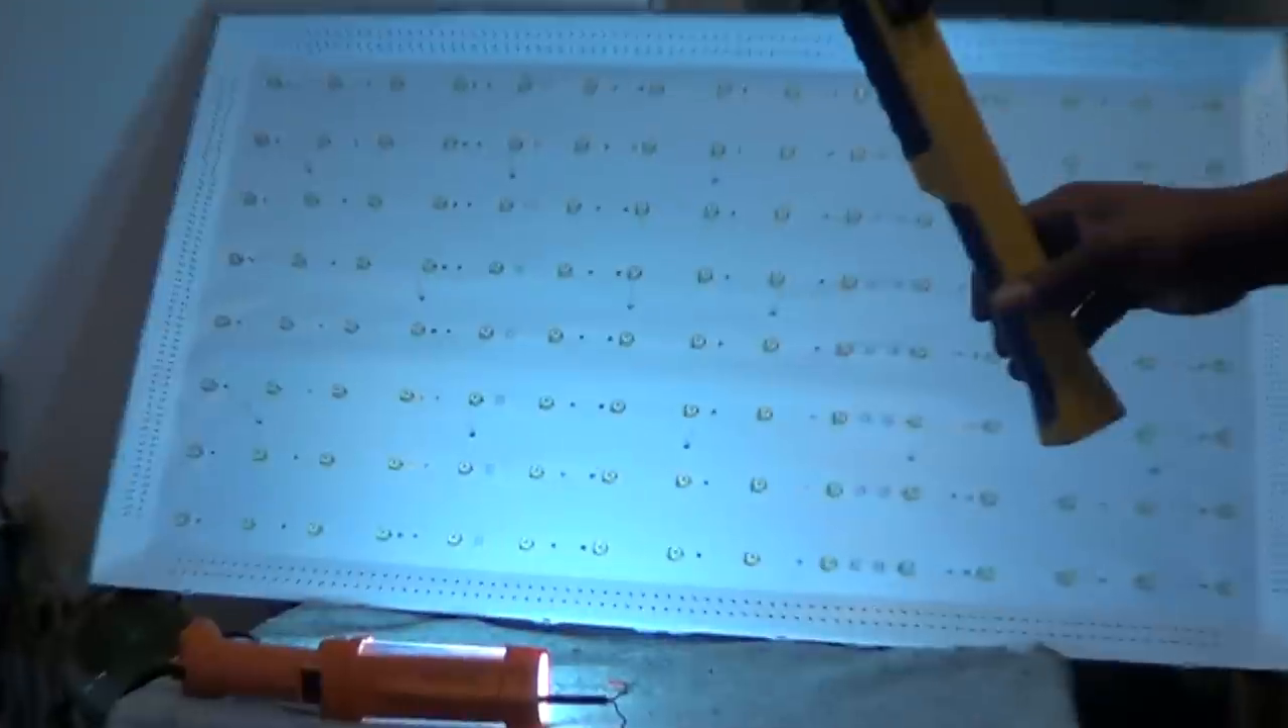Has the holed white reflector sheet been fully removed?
No.